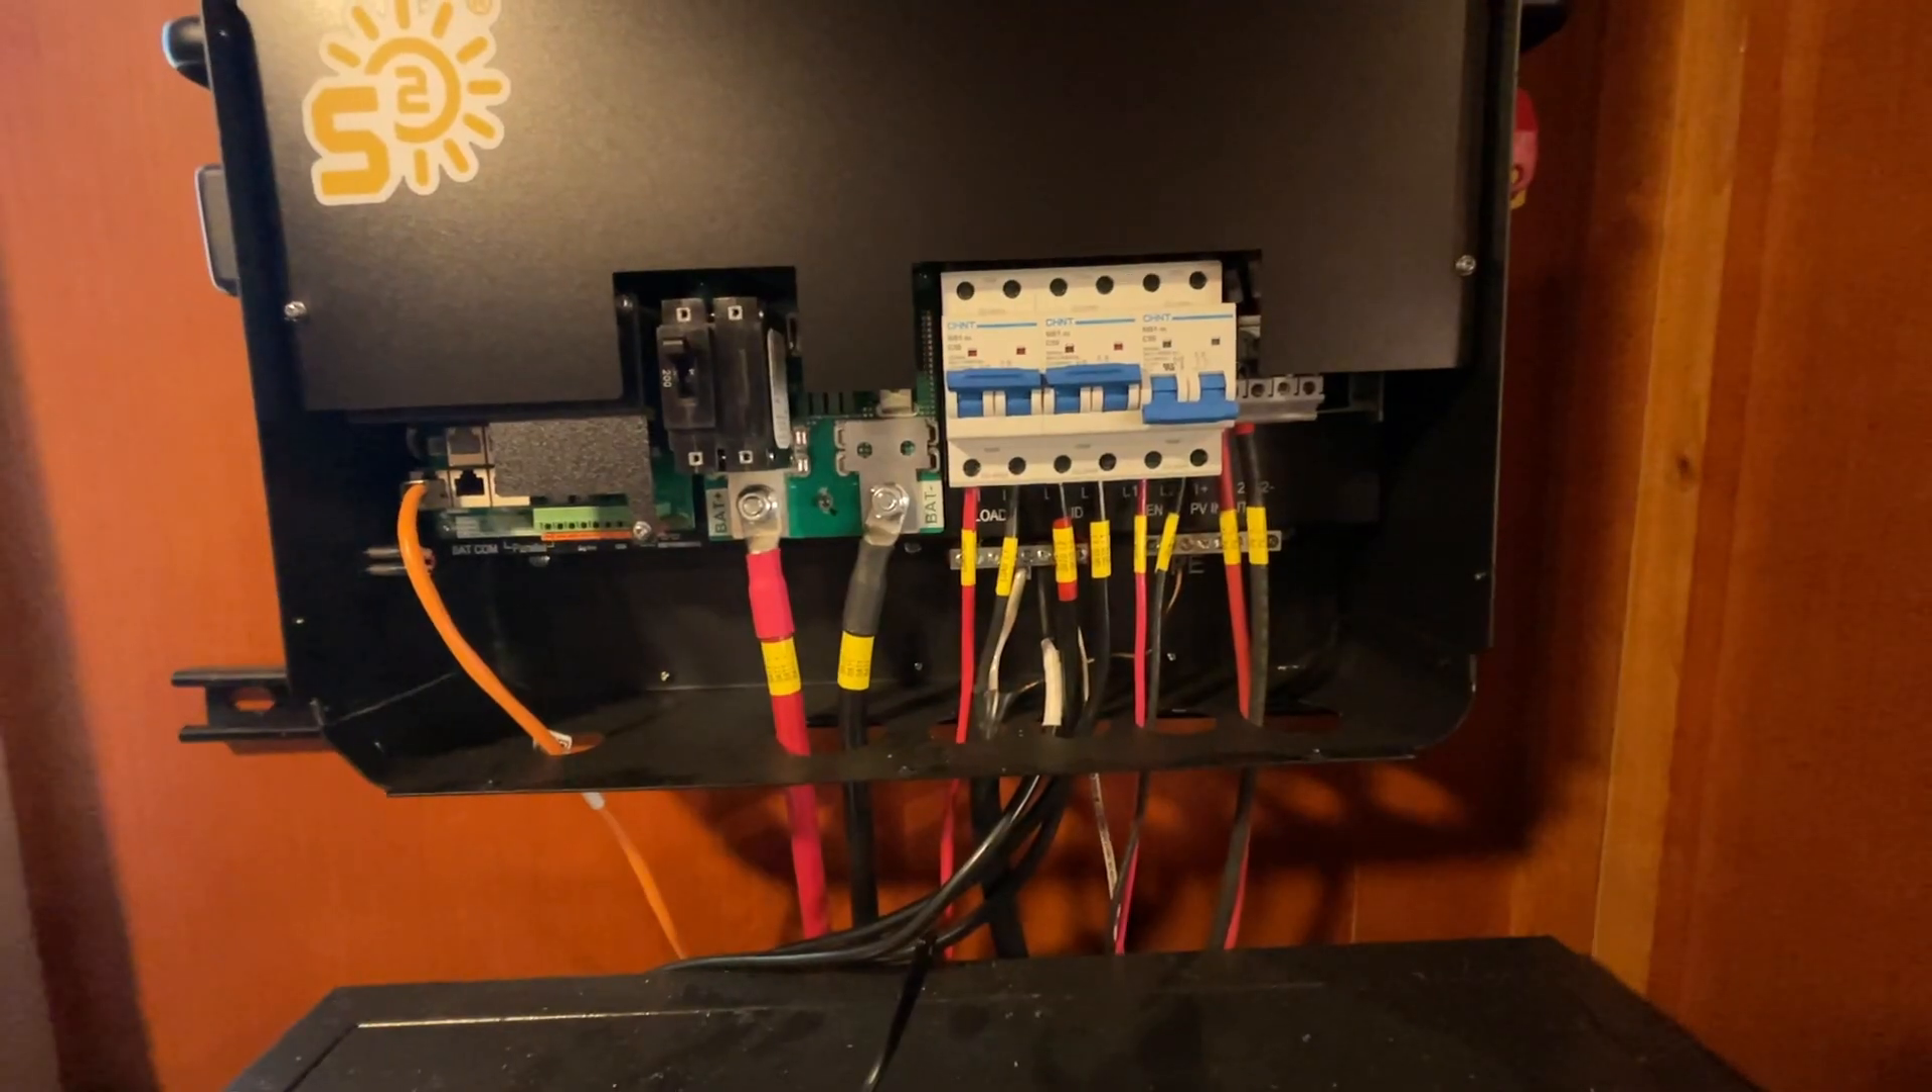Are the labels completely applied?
Yes.